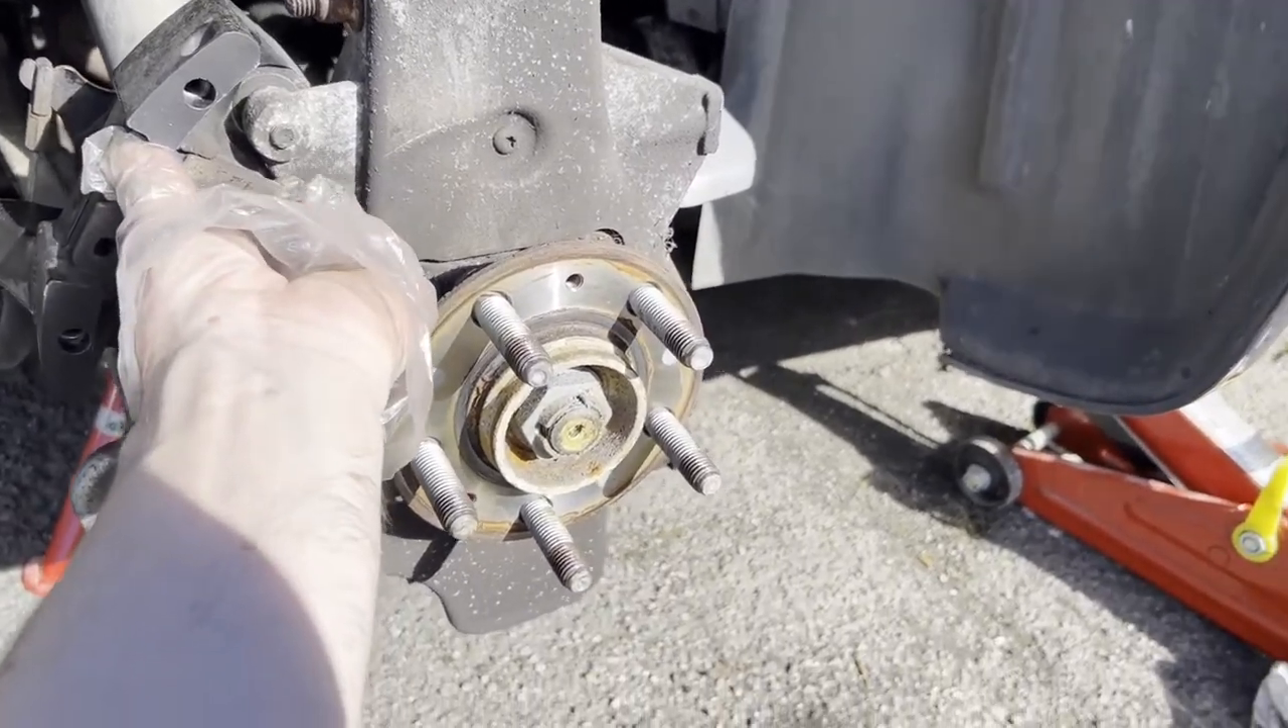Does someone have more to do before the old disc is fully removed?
No.